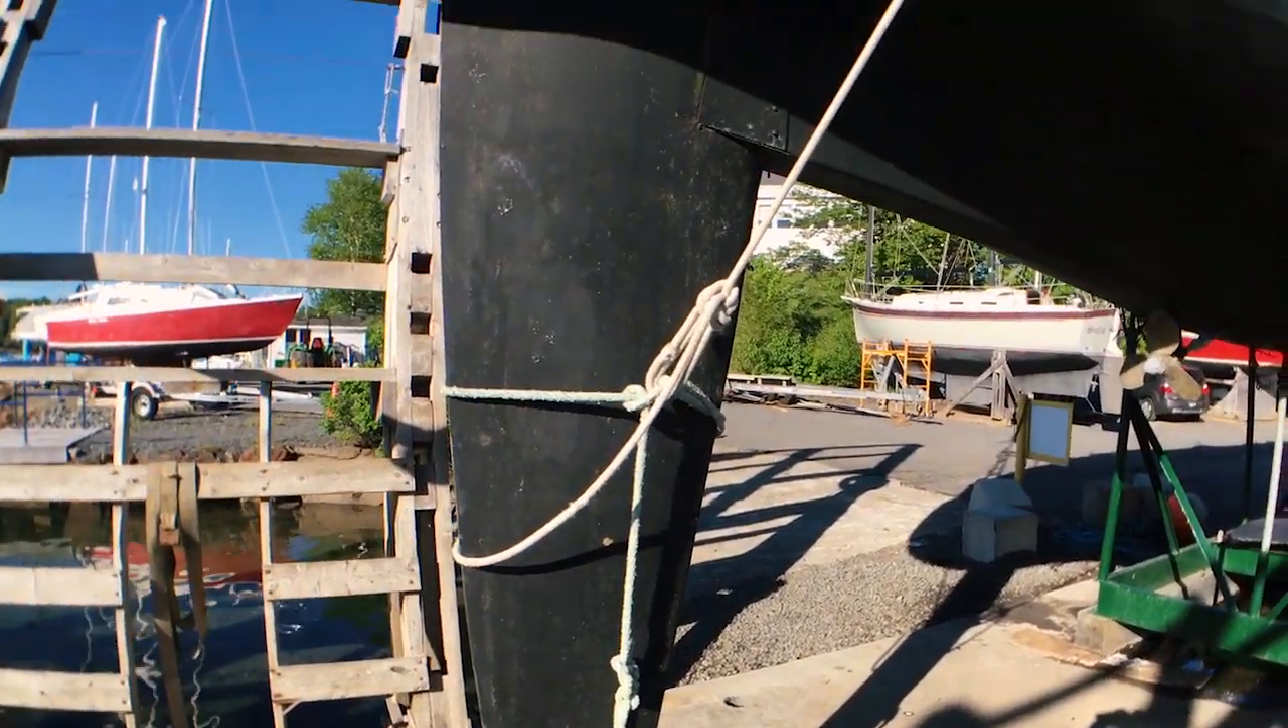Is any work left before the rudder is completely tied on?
No.